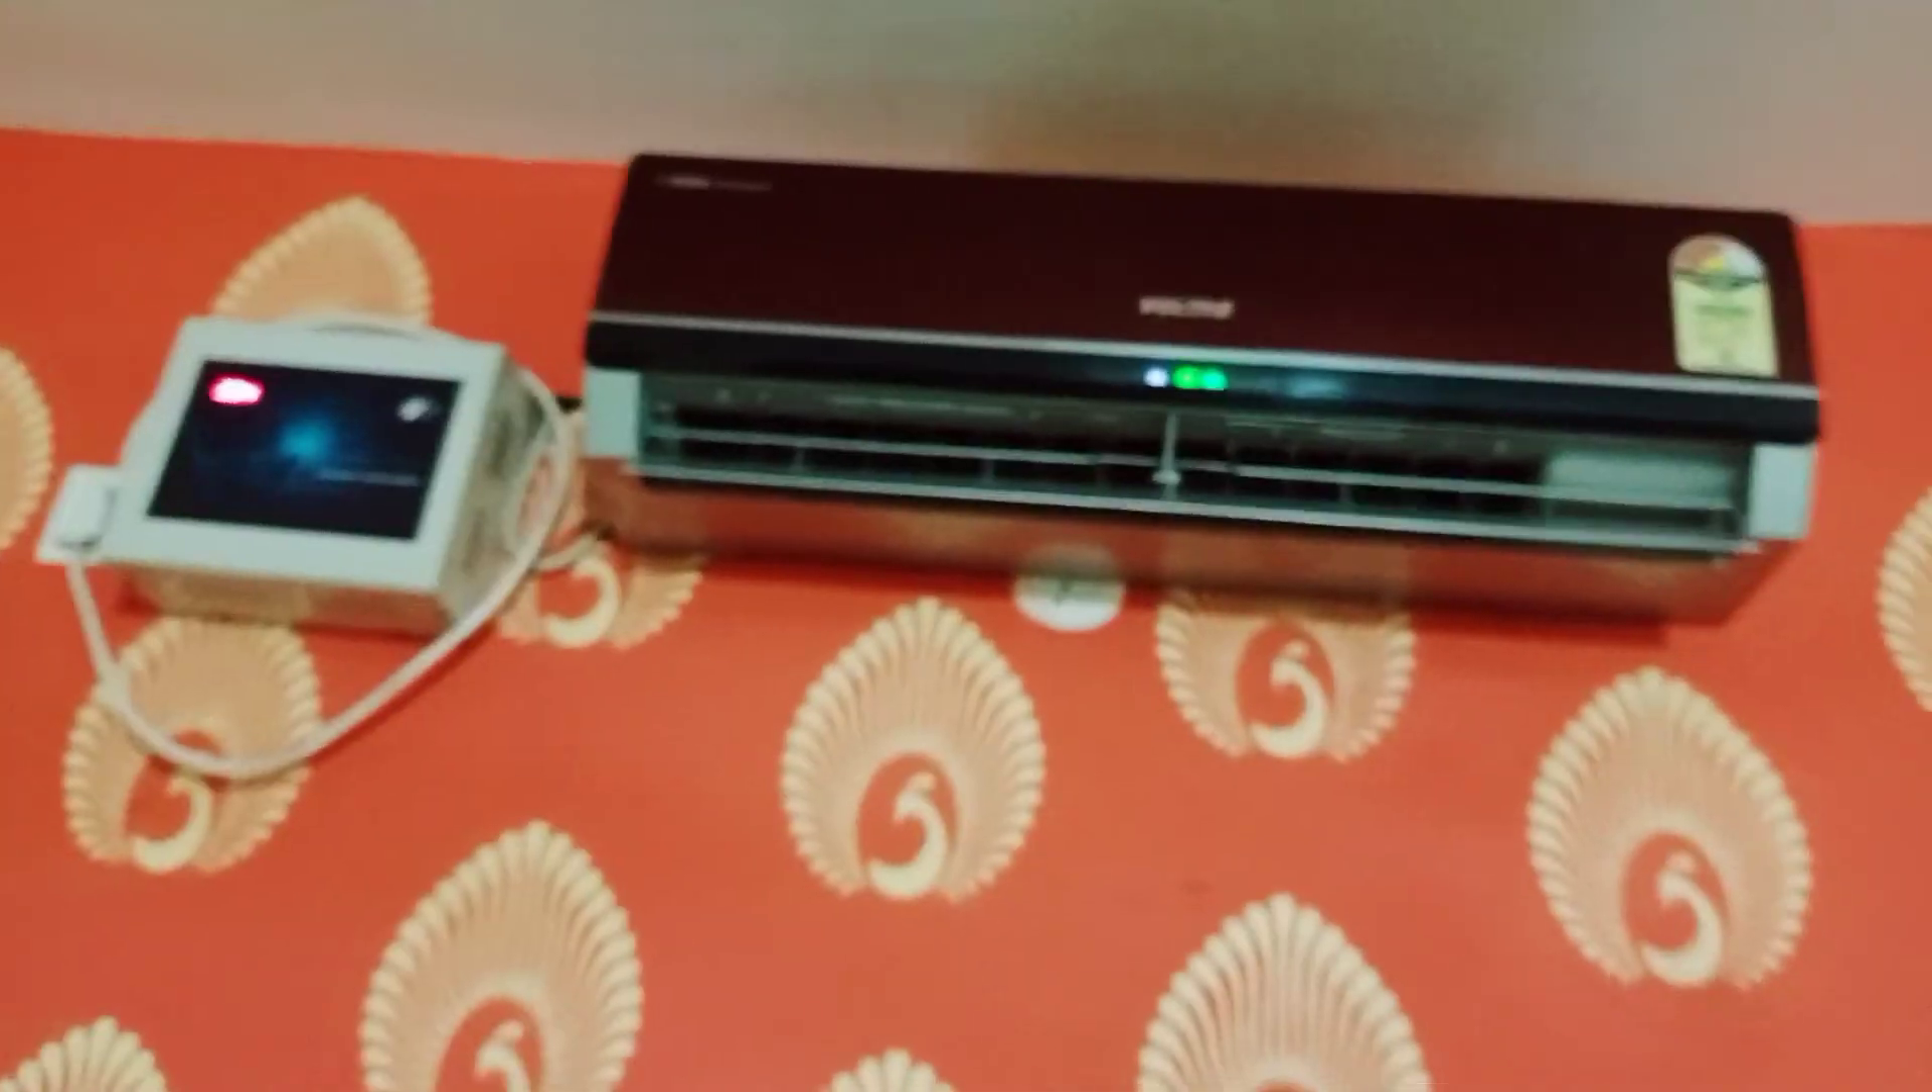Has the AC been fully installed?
Yes.